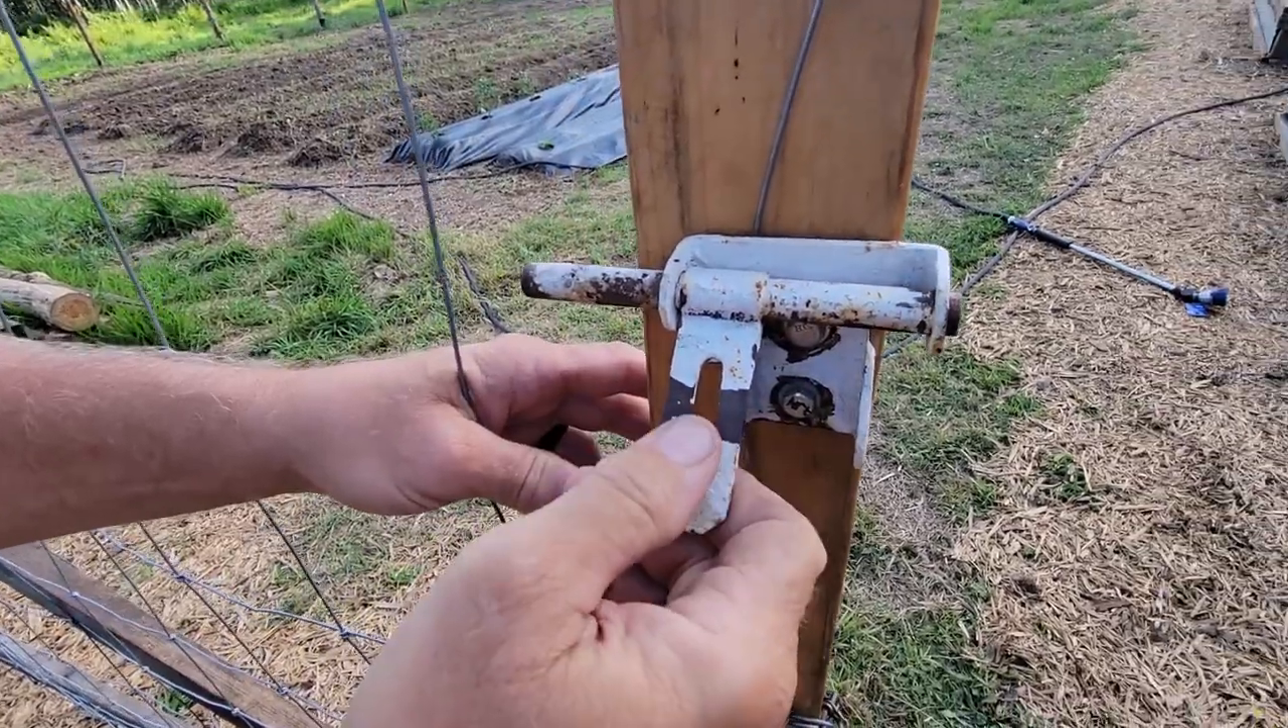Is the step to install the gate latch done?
Yes.